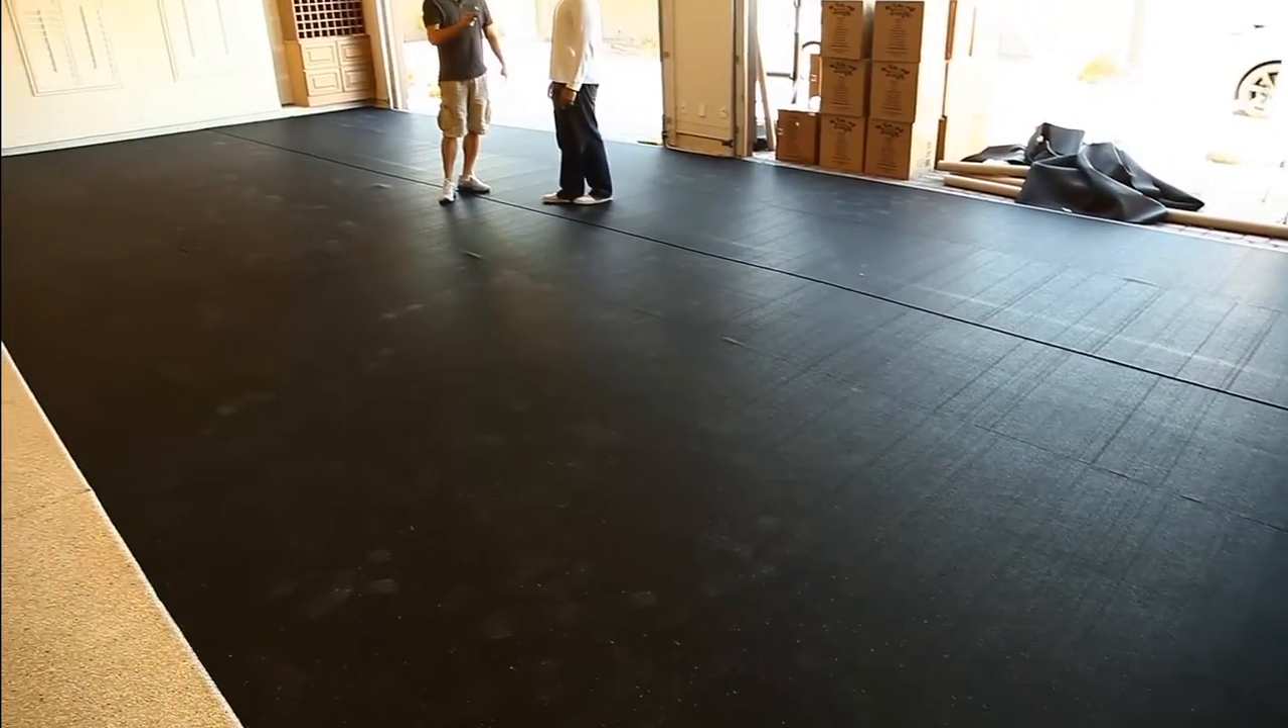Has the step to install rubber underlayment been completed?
Yes.